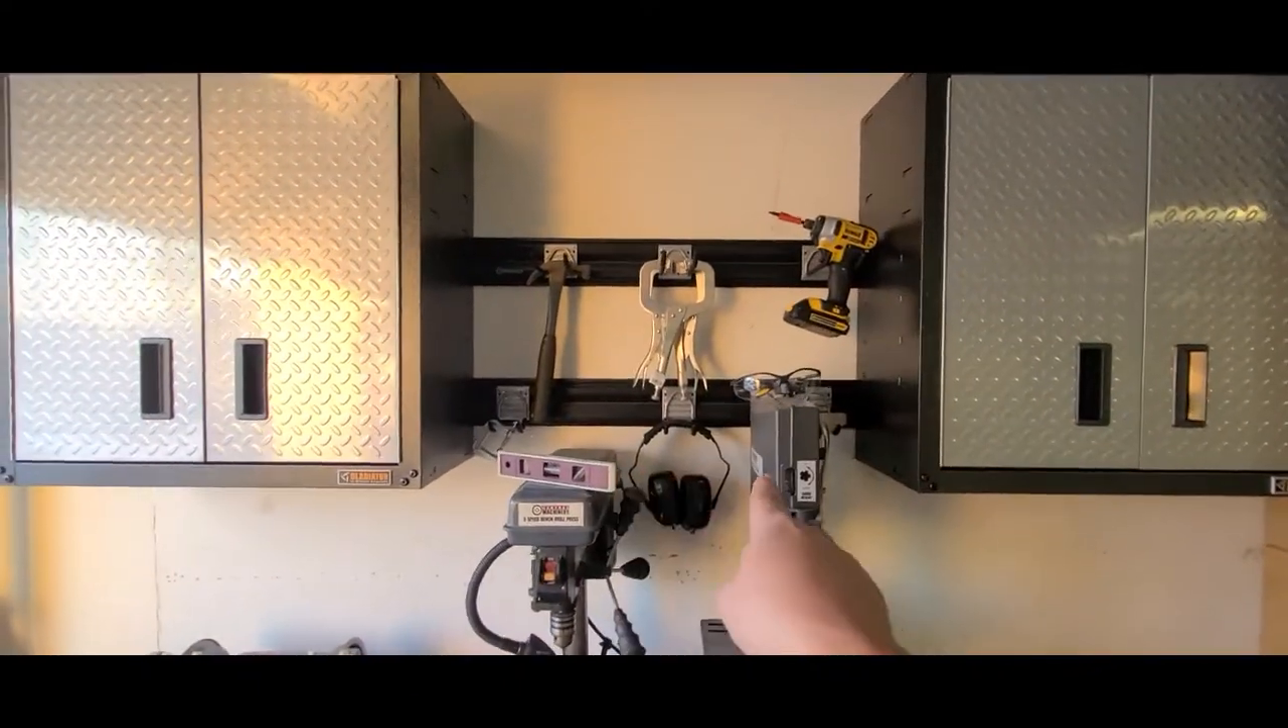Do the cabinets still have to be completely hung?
No.